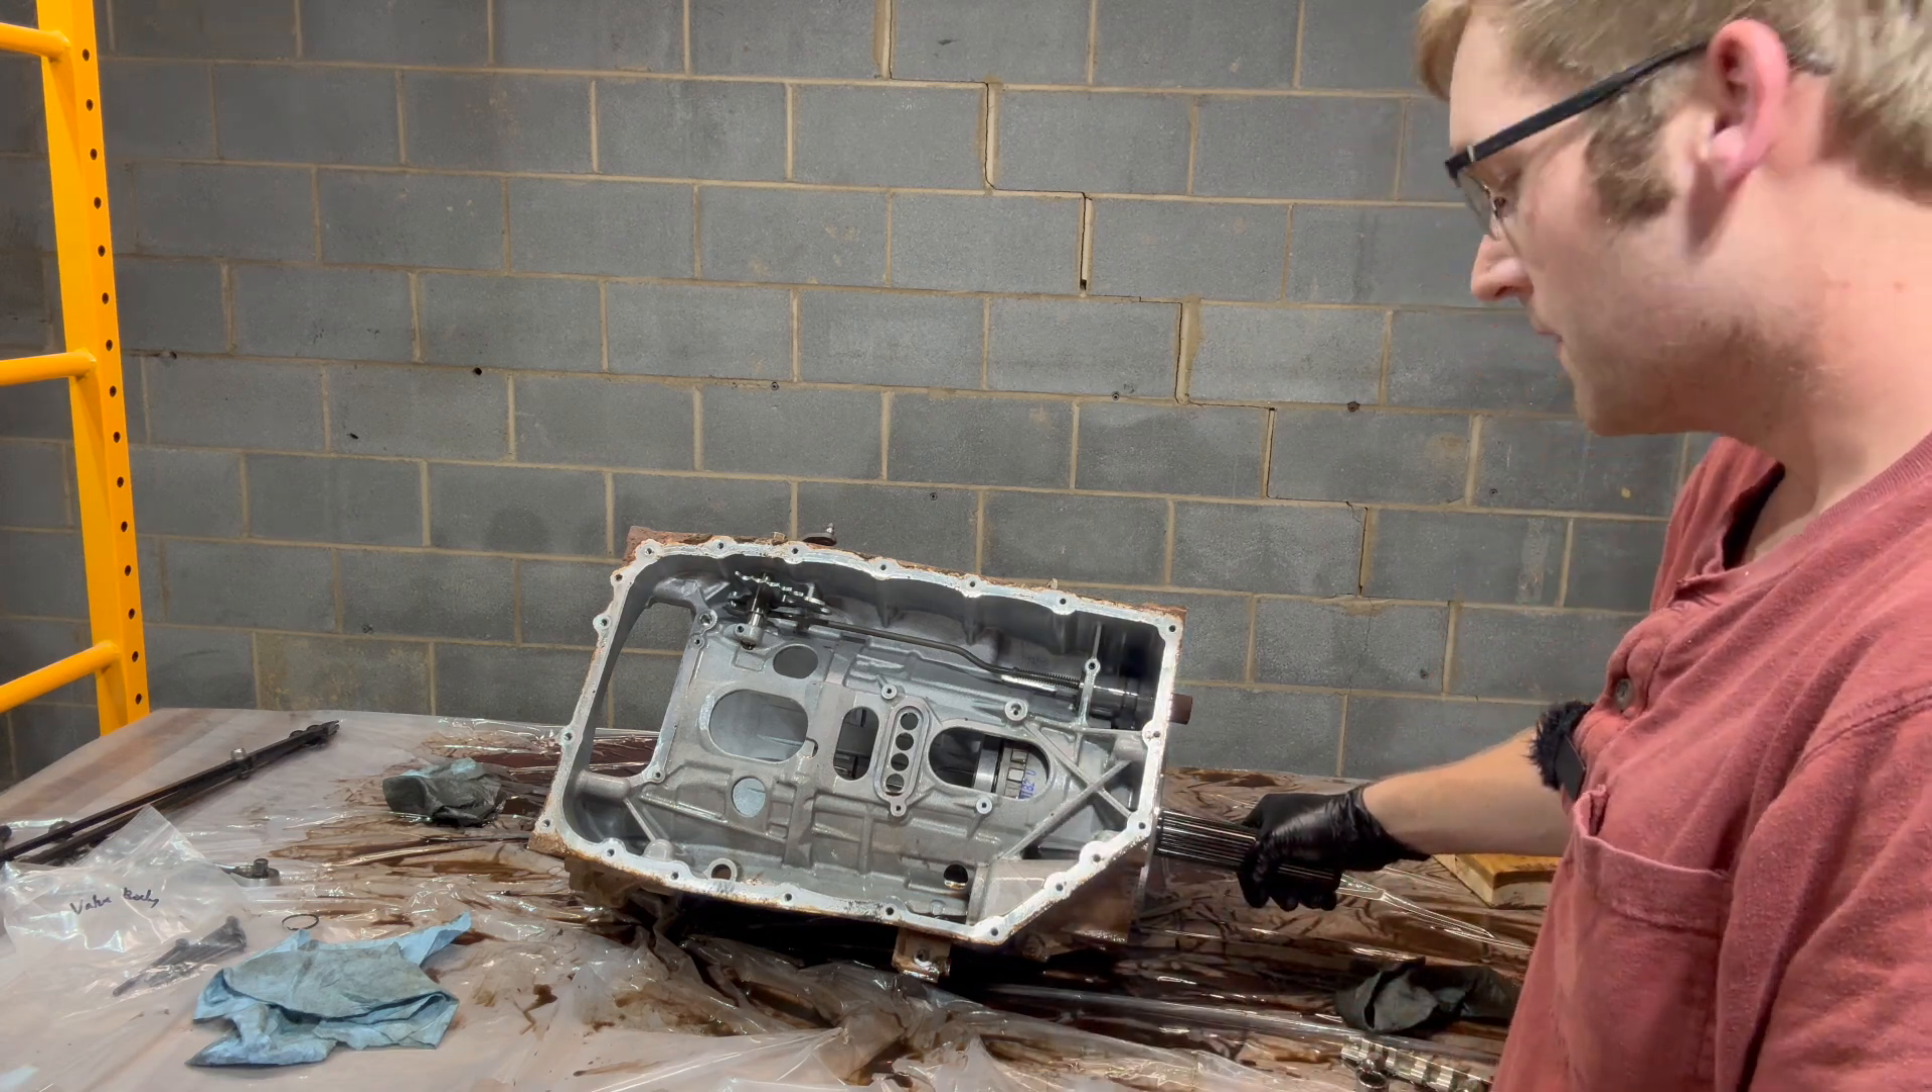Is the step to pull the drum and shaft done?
No.